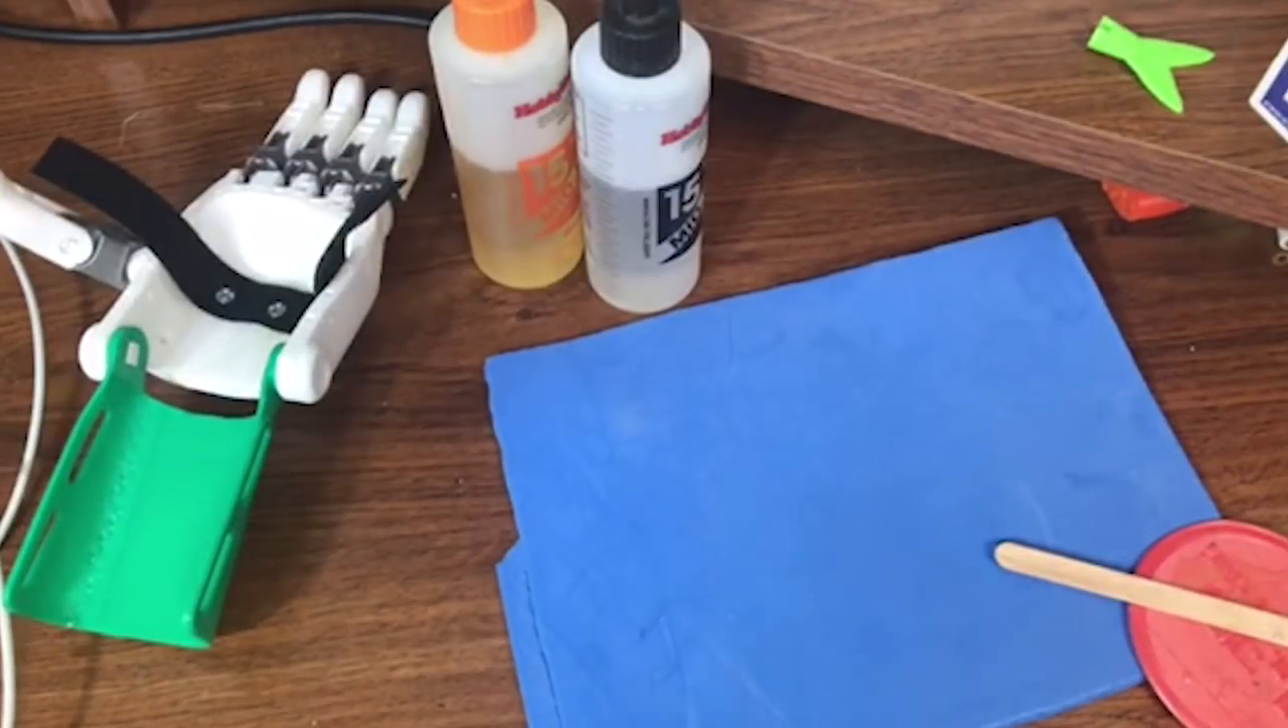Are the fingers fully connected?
Yes.